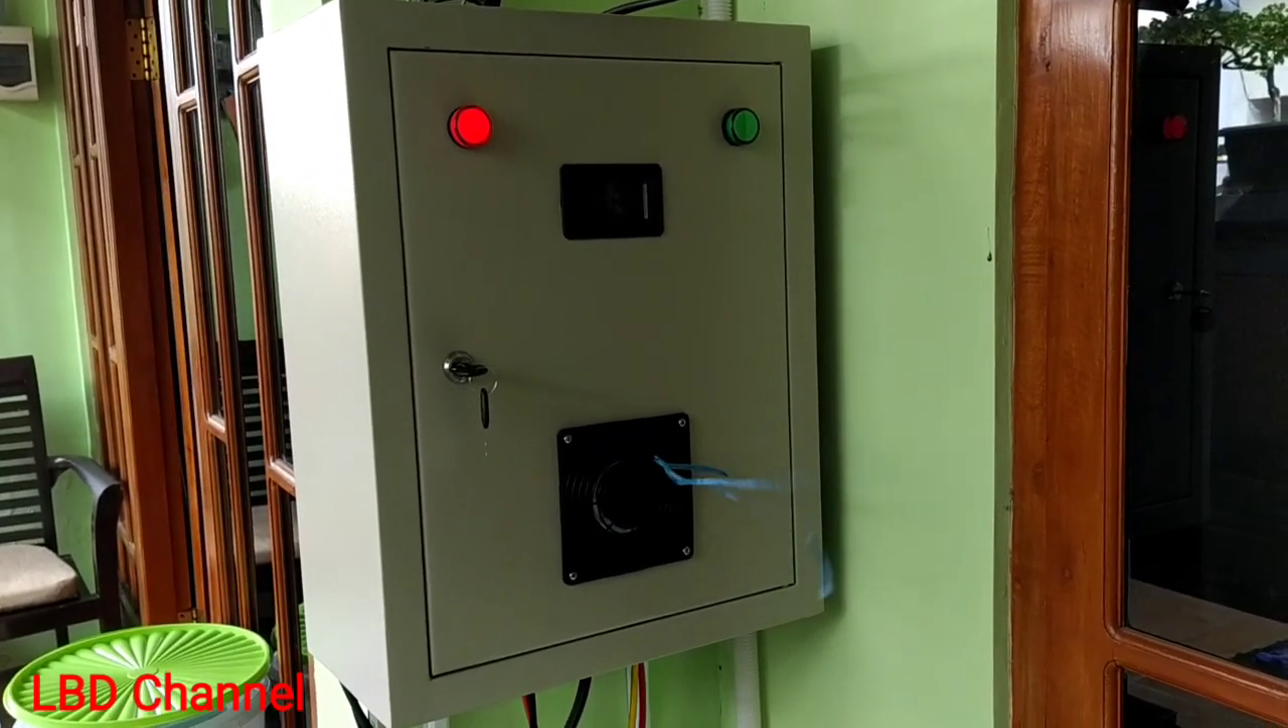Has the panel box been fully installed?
Yes.